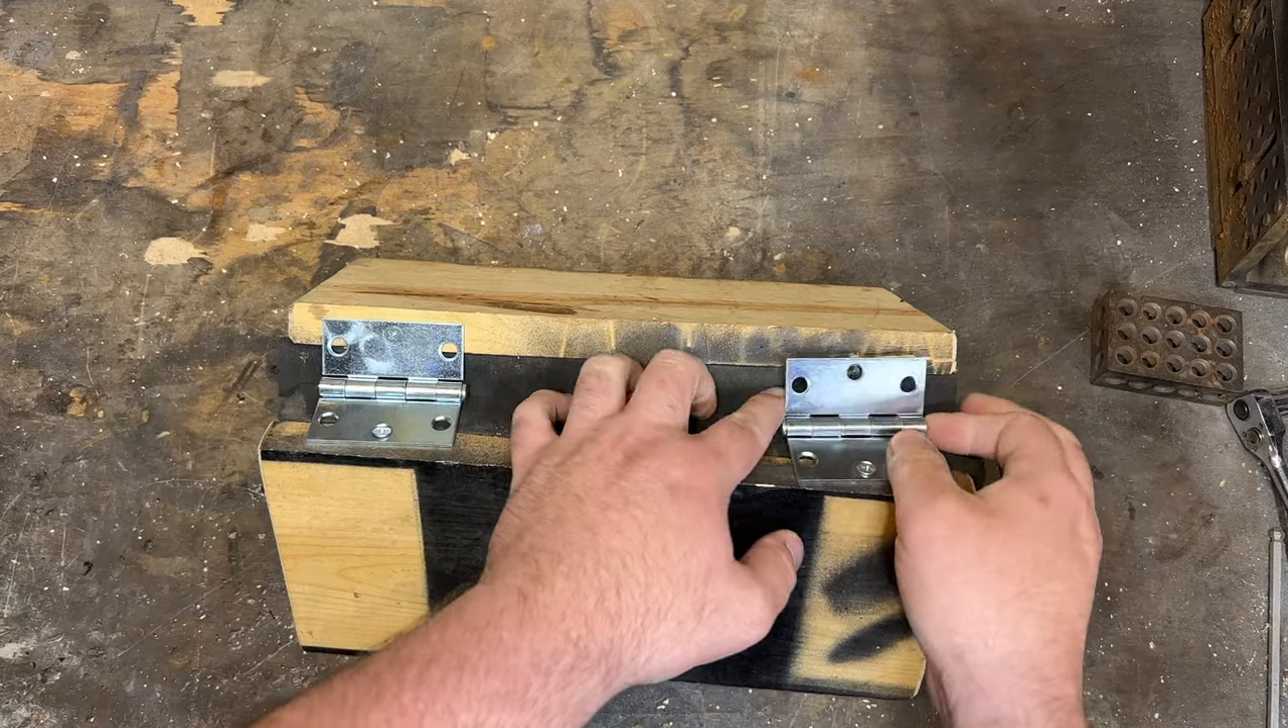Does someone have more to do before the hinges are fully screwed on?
Yes.